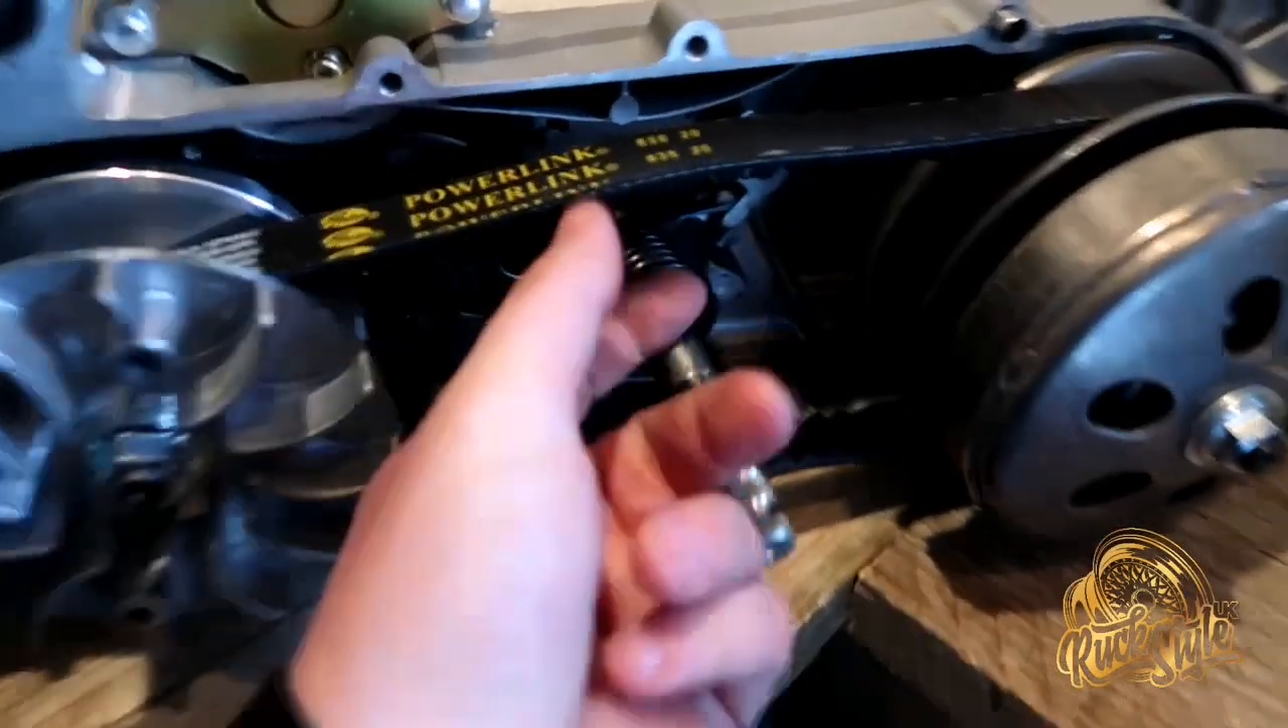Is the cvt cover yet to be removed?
No.